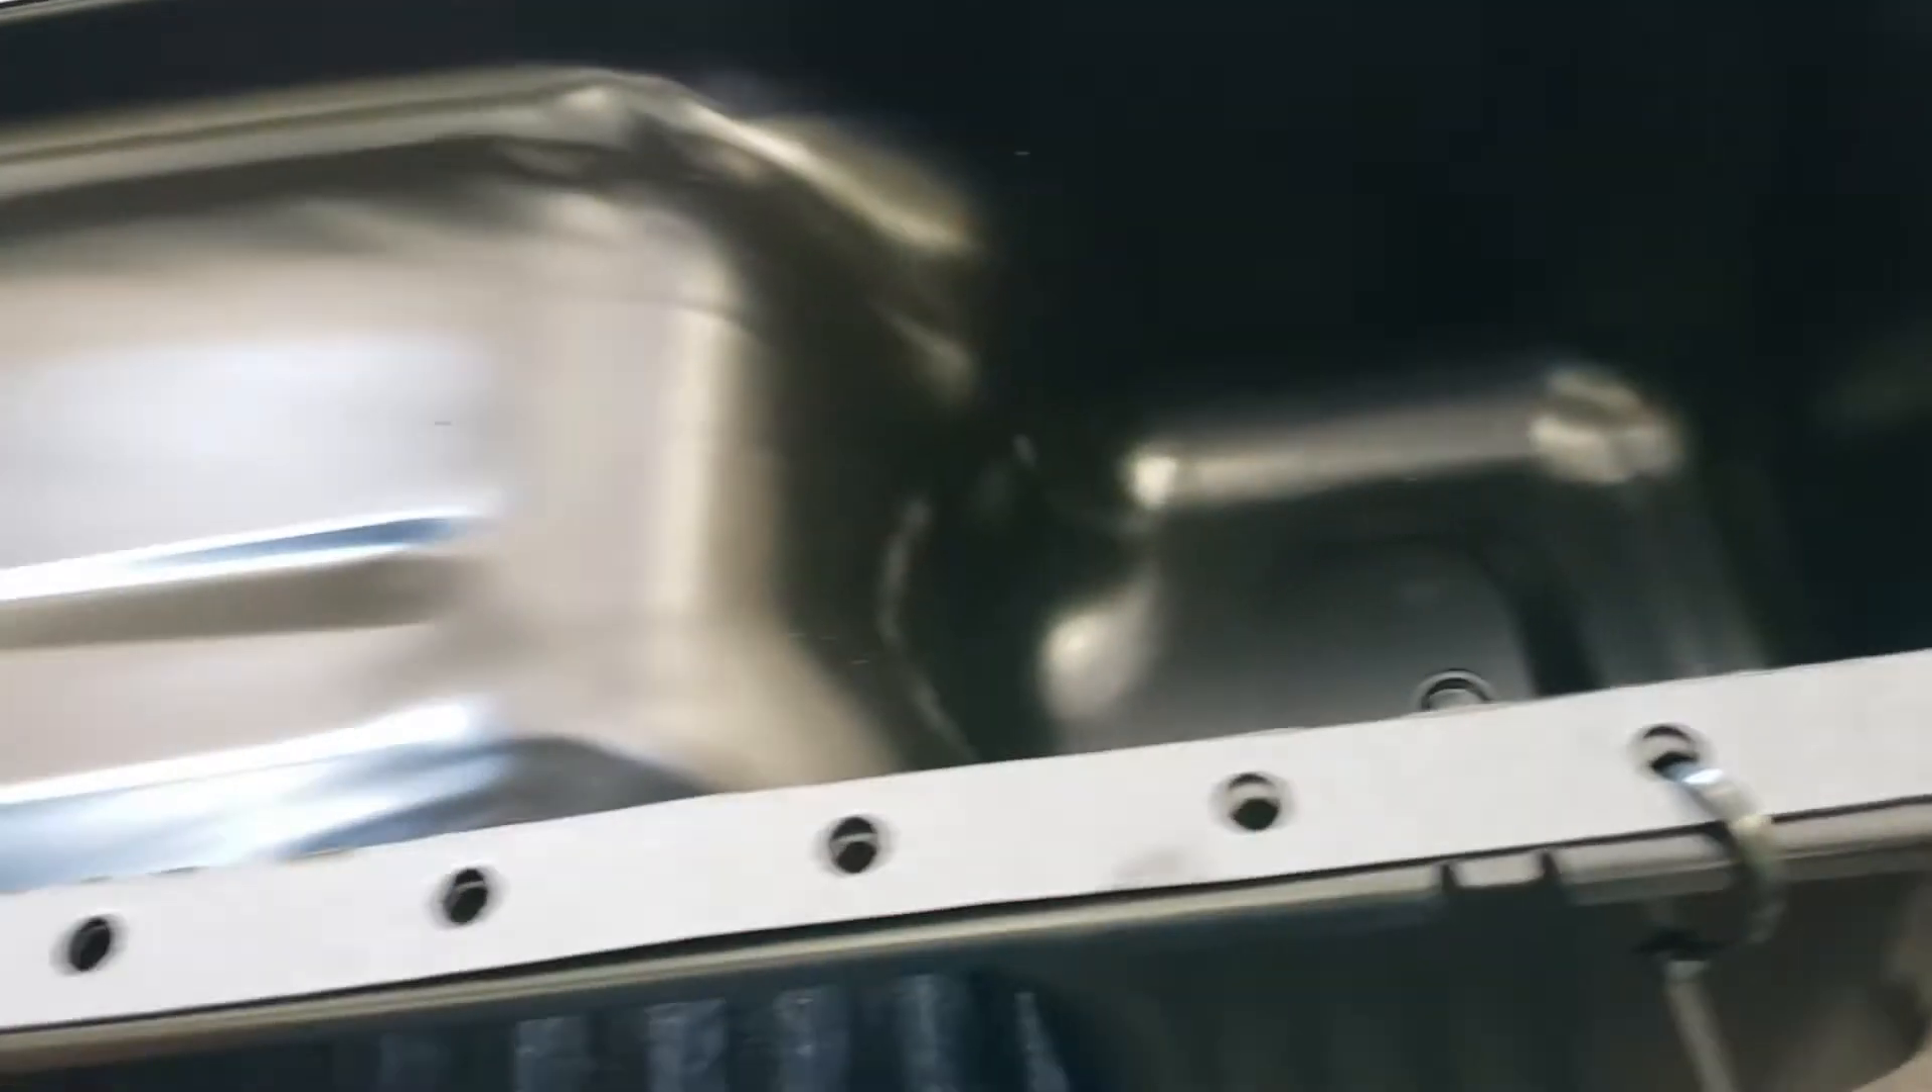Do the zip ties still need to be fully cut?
Yes.